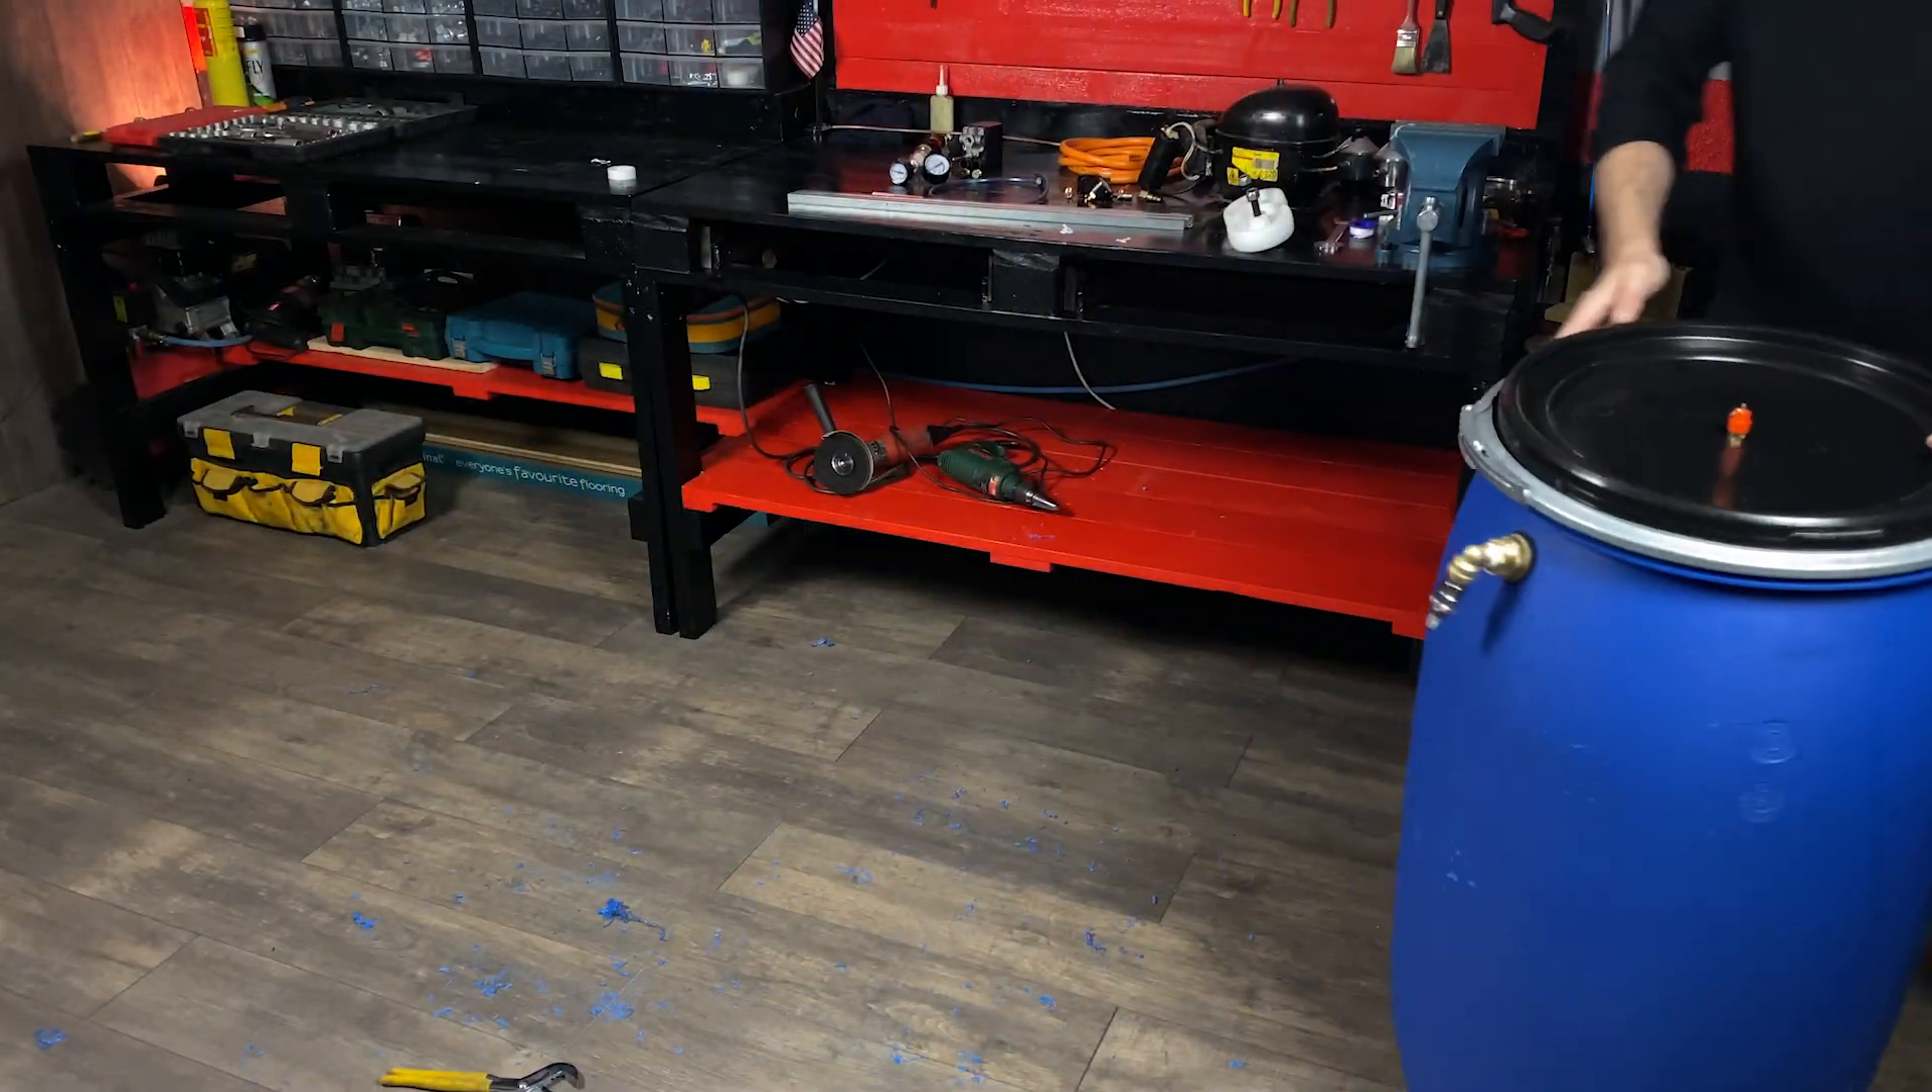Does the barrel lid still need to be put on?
No.